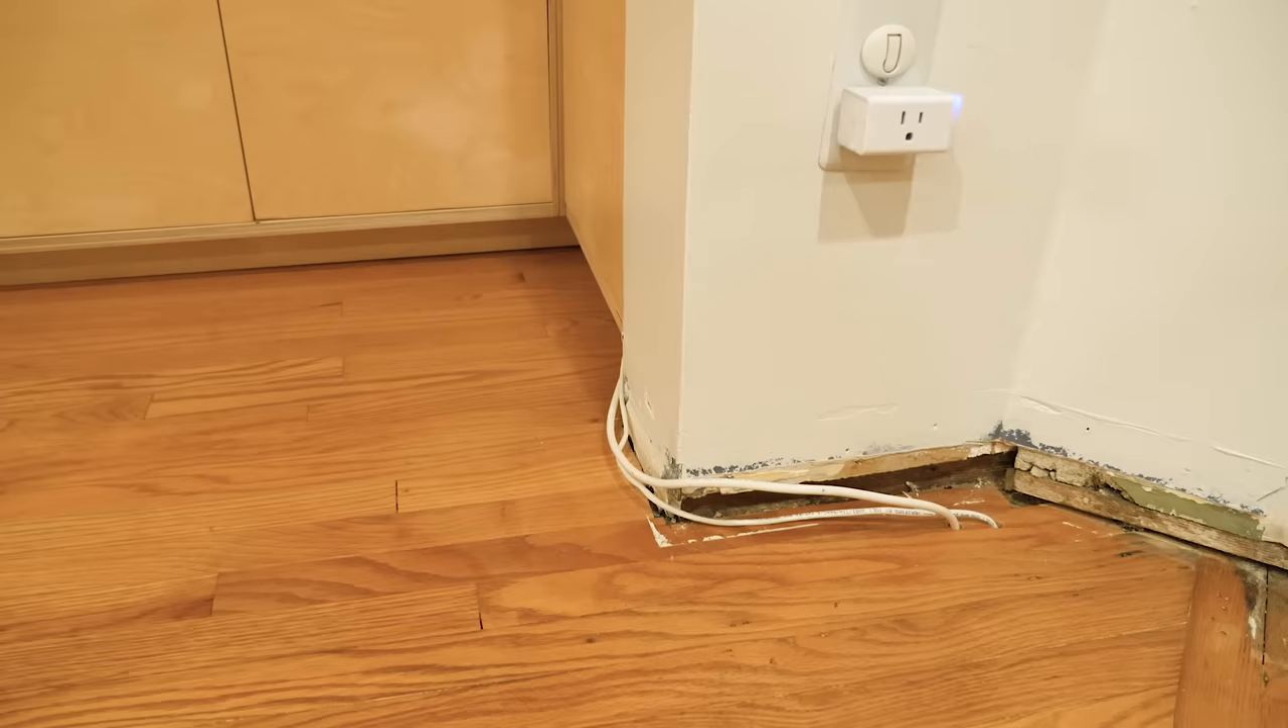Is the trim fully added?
No.